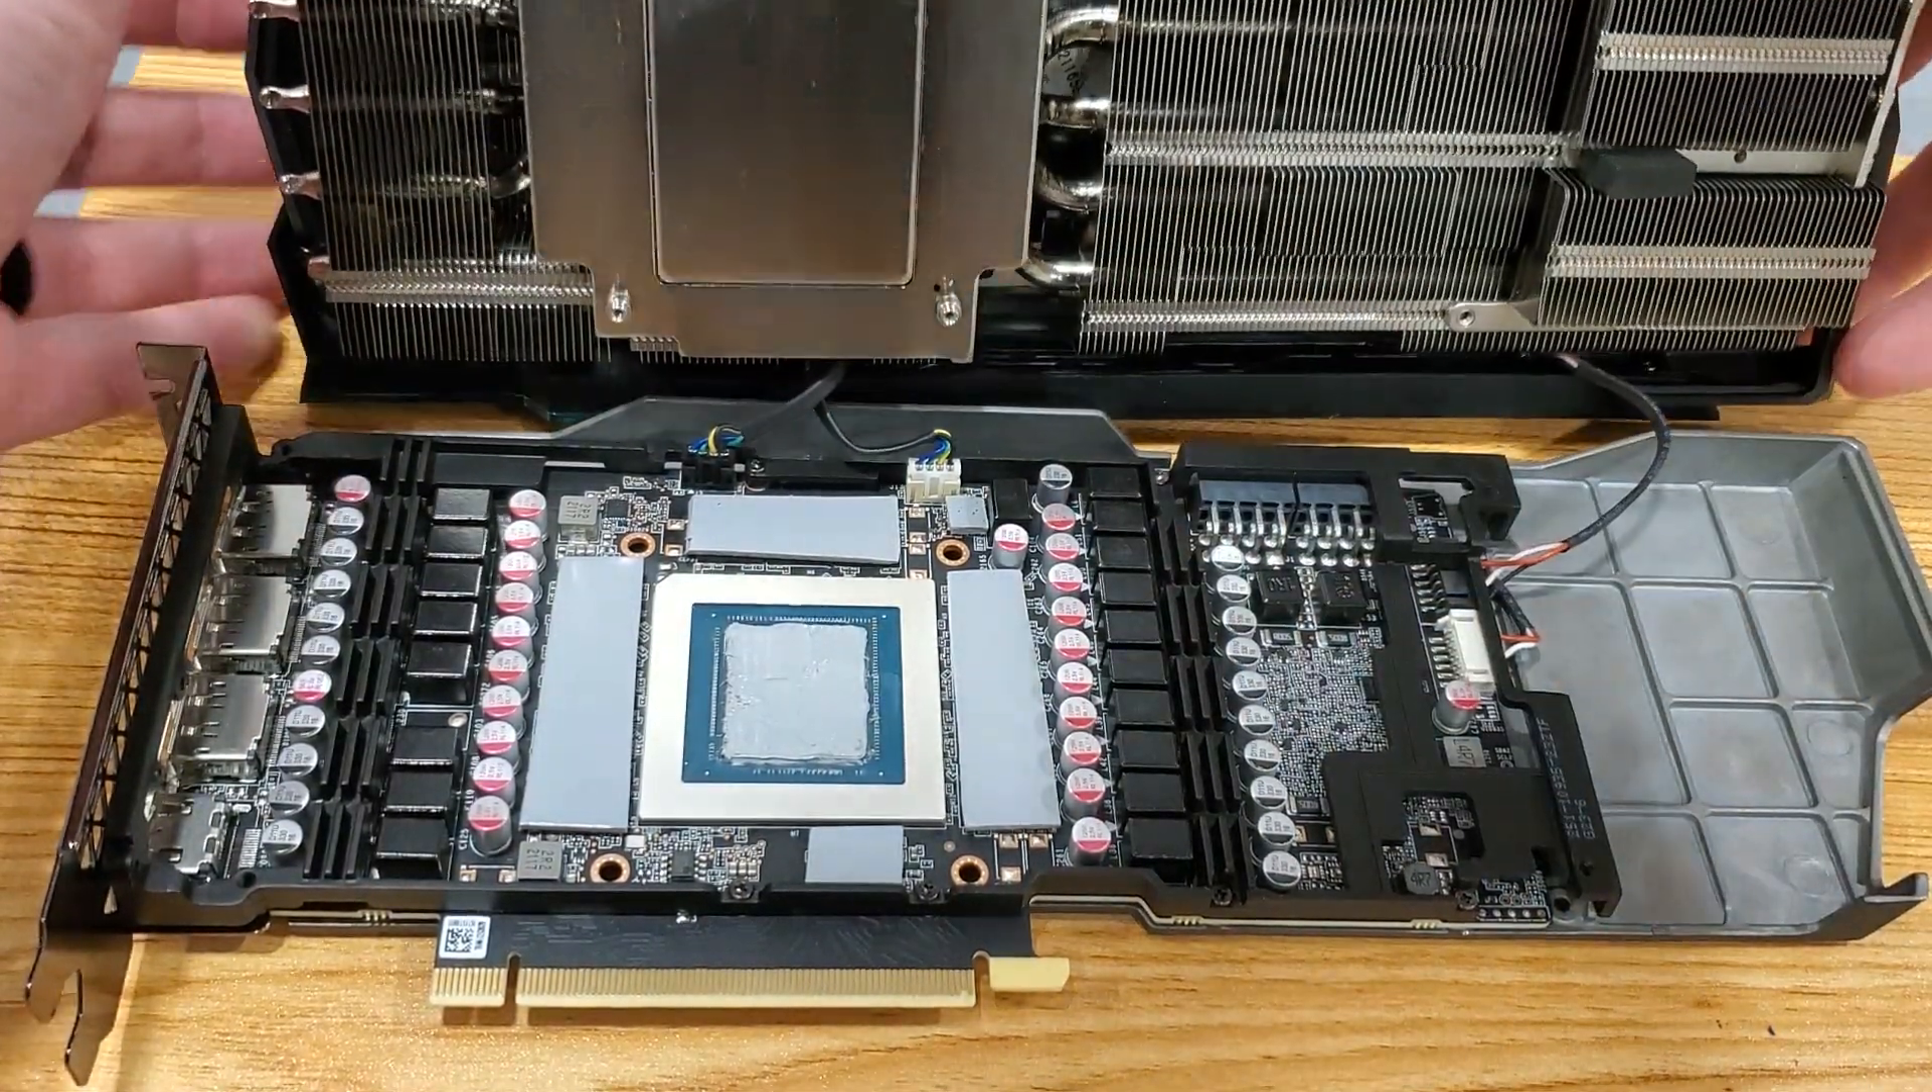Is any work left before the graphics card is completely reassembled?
Yes.